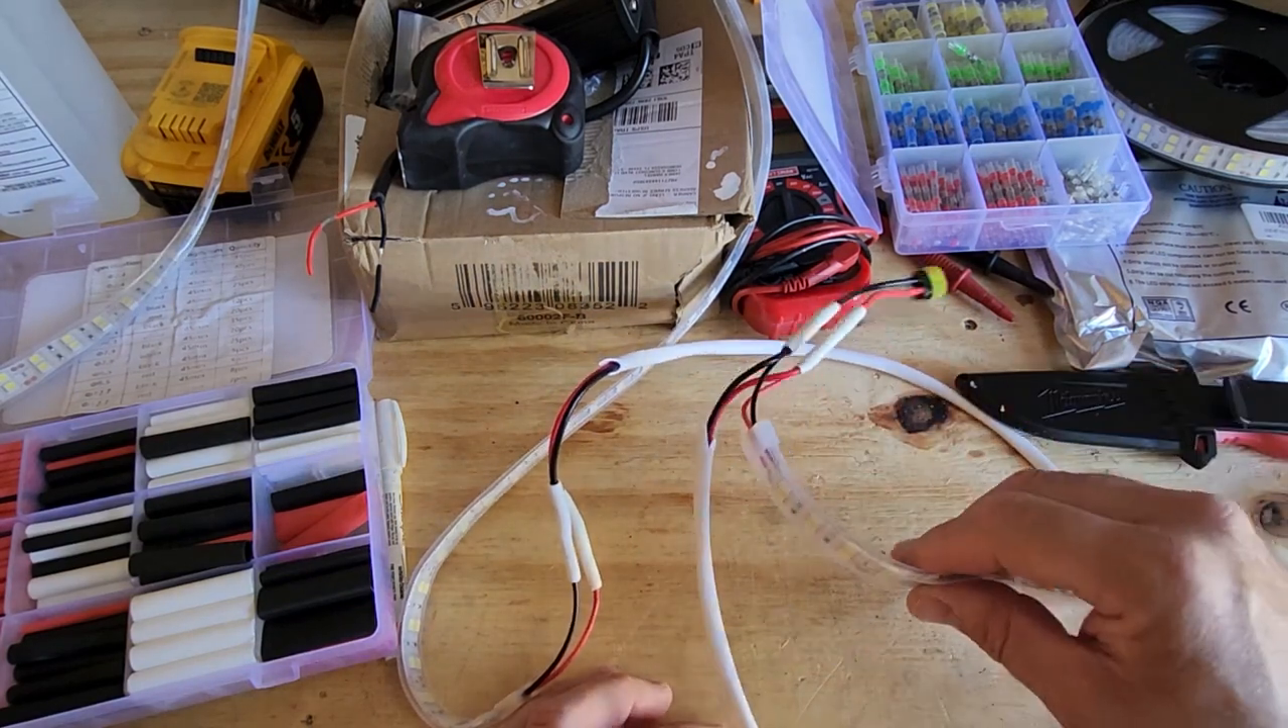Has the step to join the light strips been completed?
Yes.